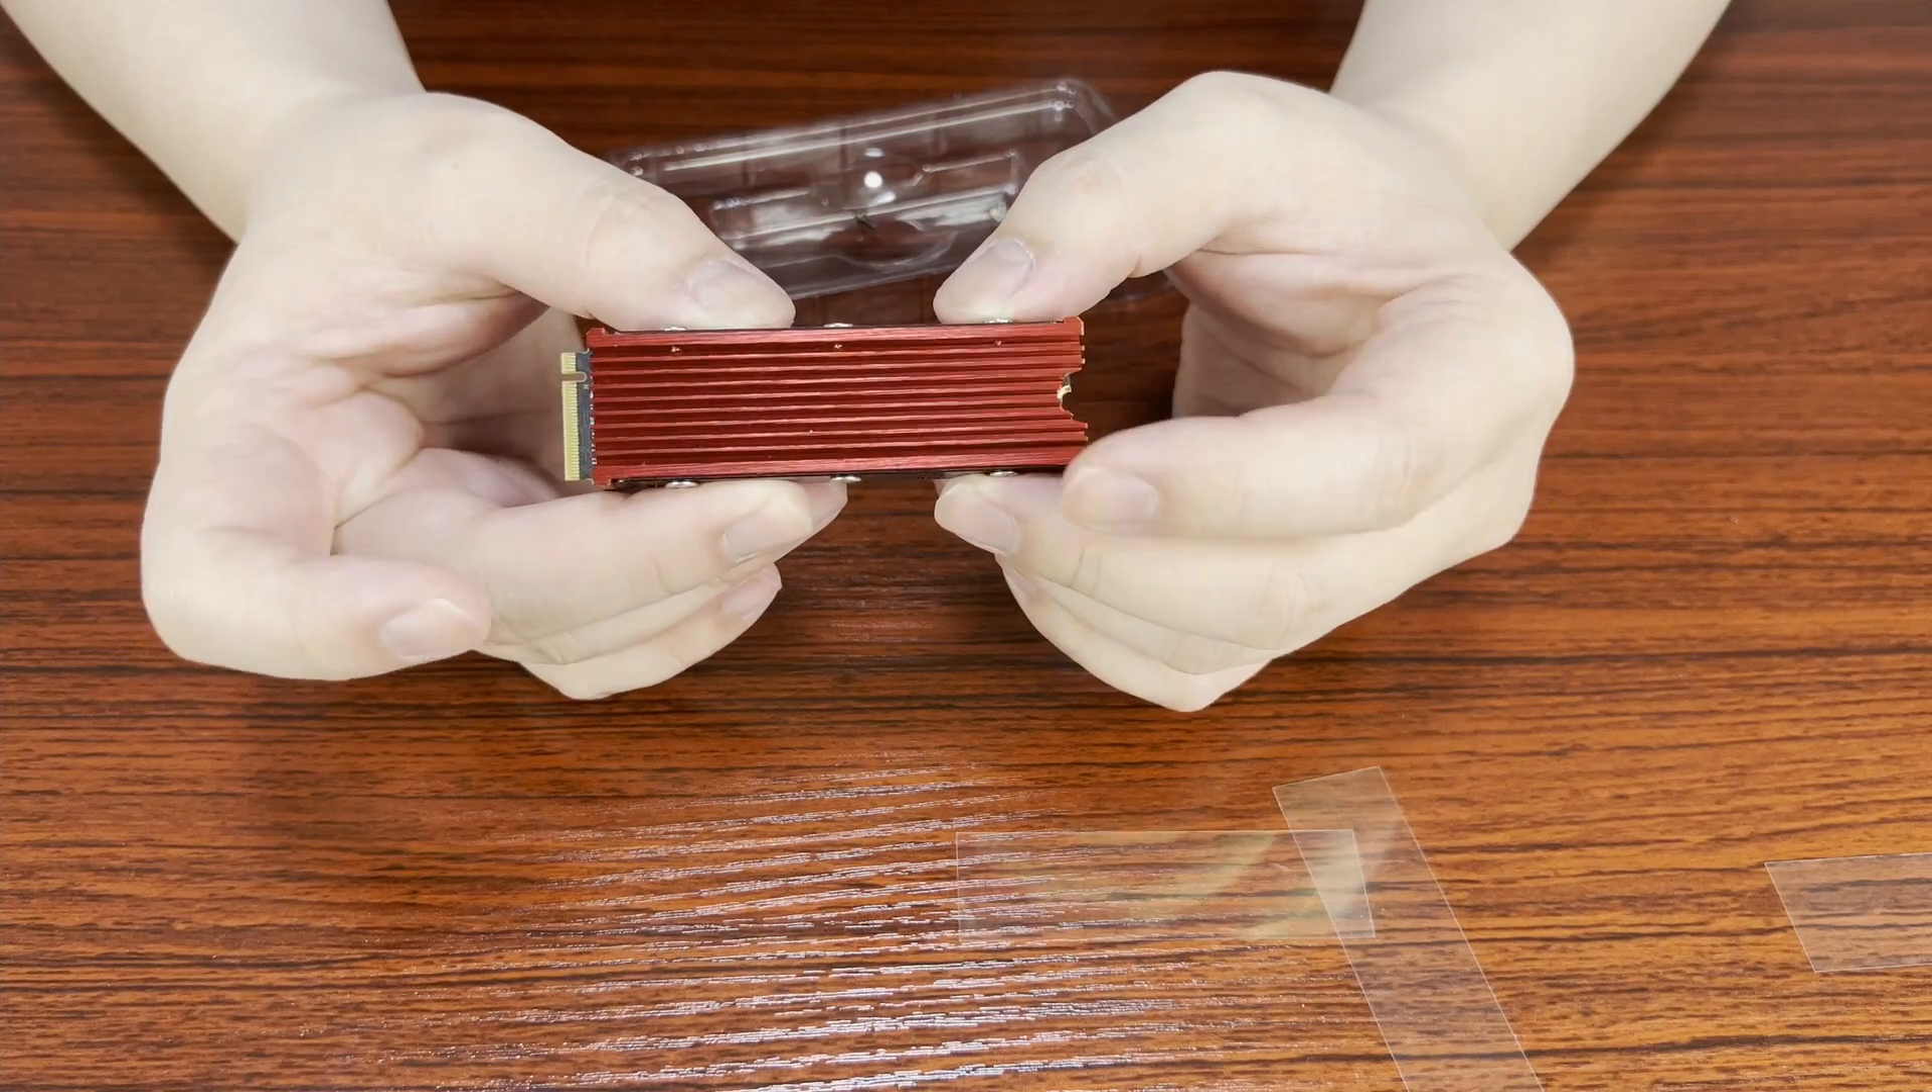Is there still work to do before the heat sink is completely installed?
No.